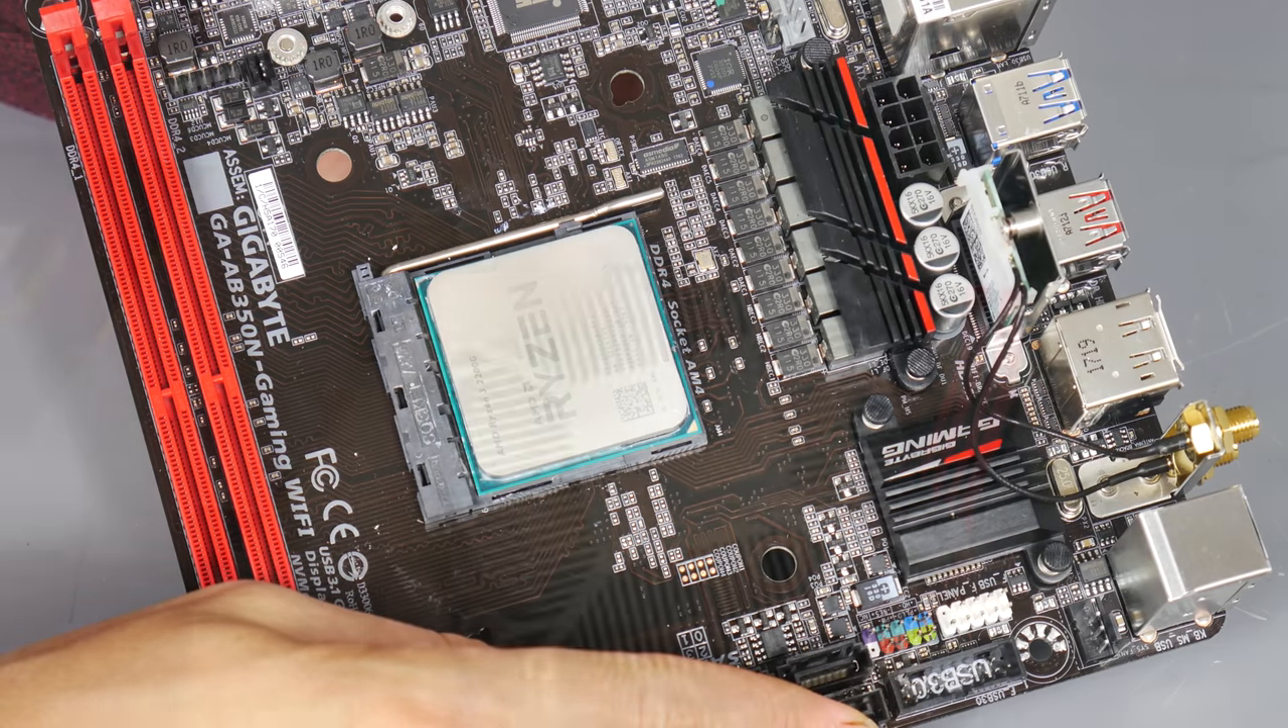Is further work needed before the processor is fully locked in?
No.